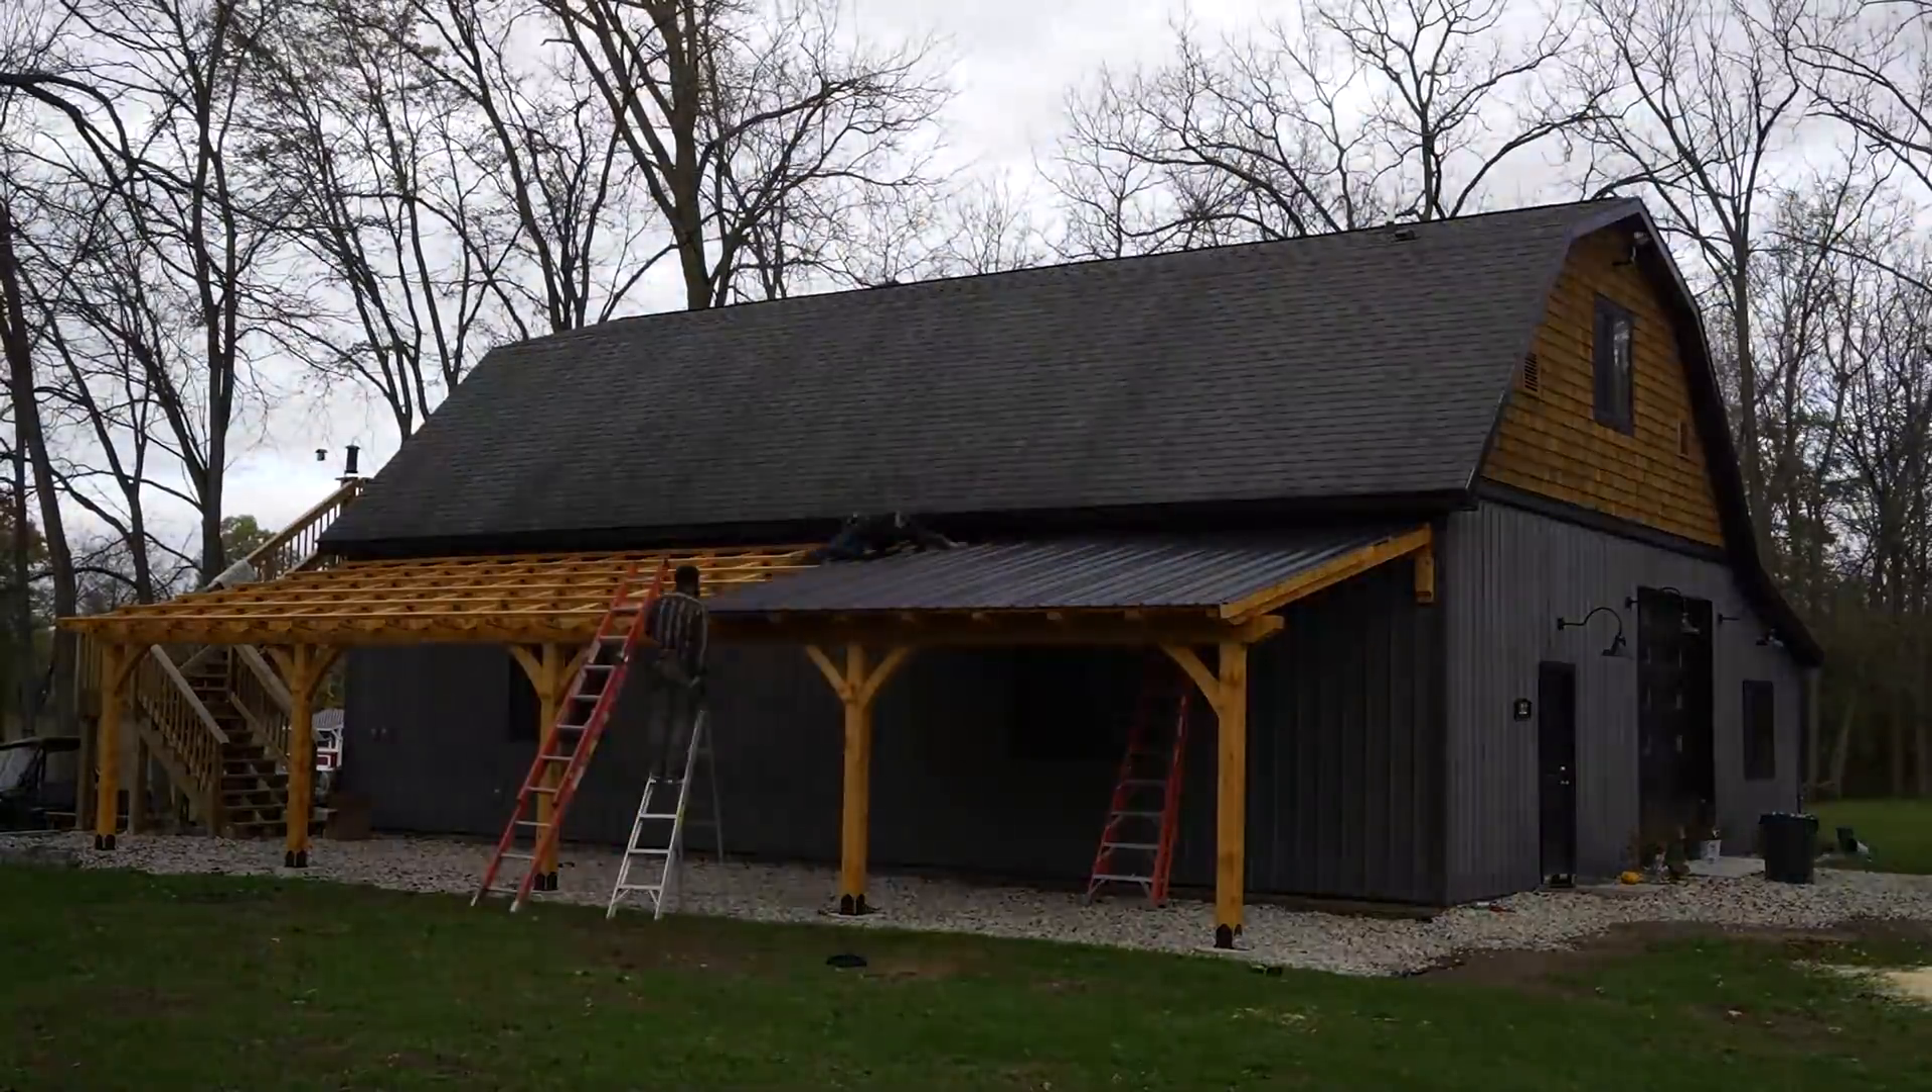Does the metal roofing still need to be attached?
Yes.